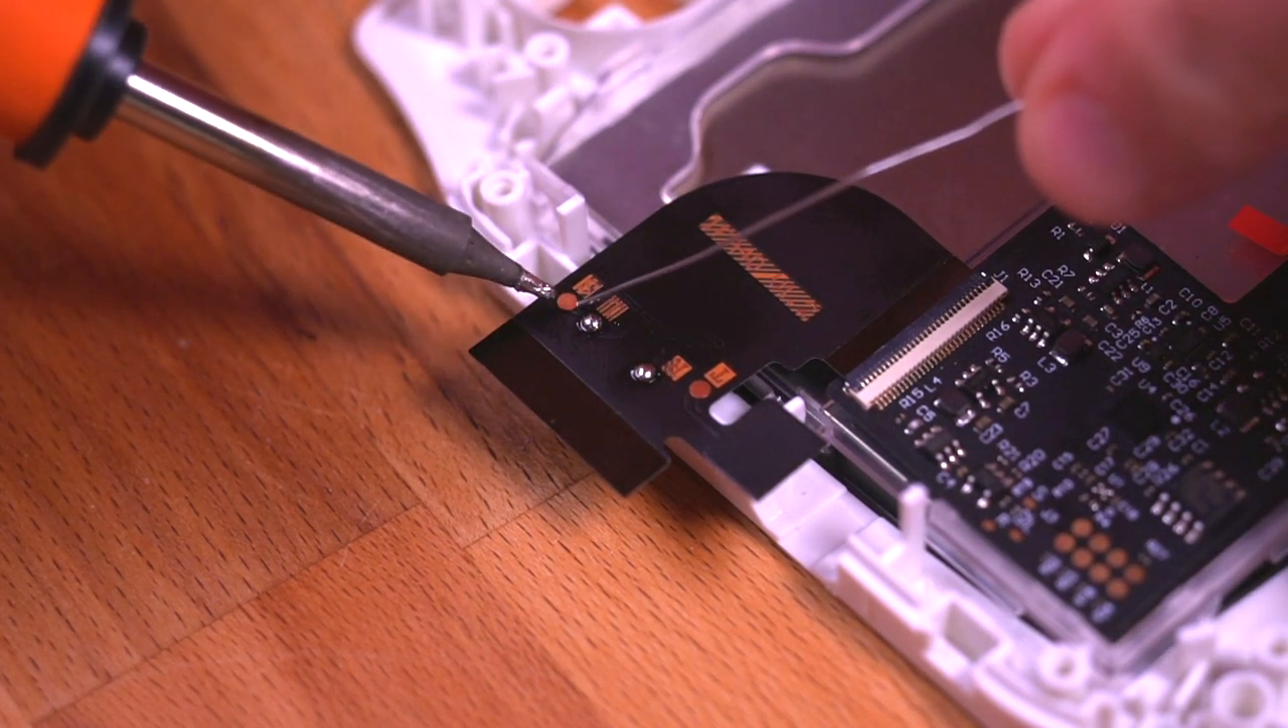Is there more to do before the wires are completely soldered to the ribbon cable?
Yes.